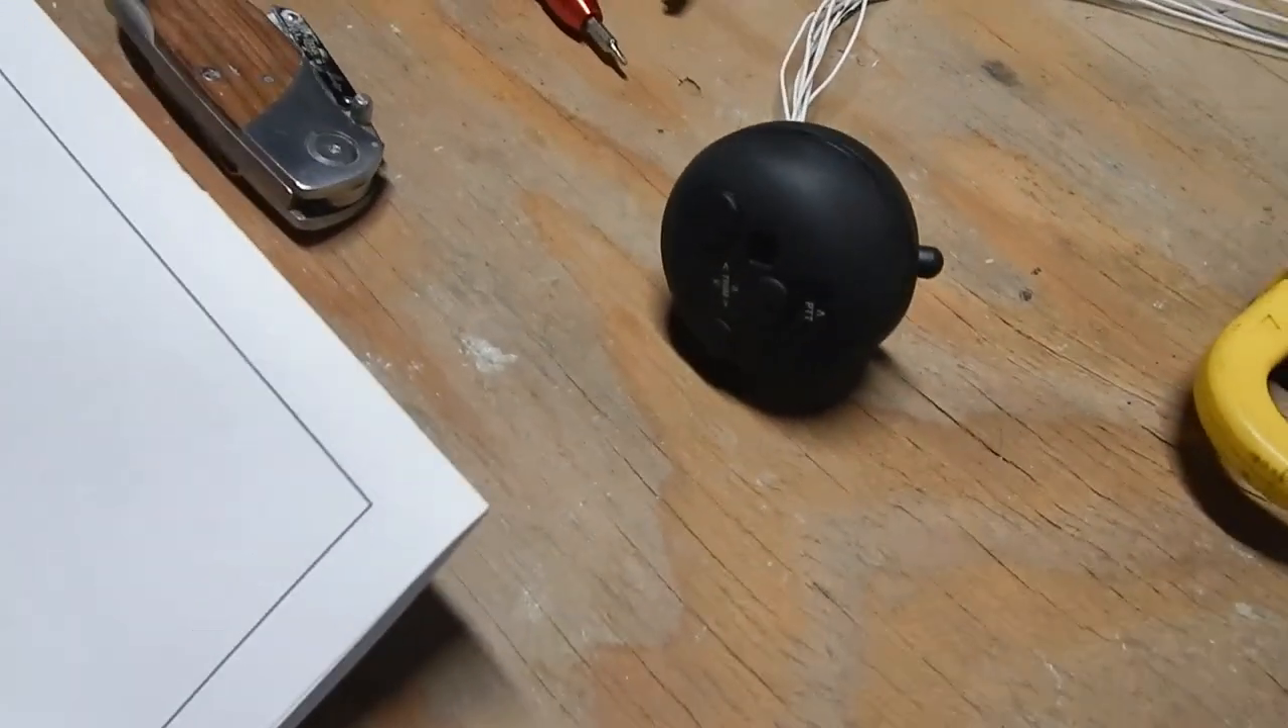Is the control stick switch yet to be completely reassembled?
No.